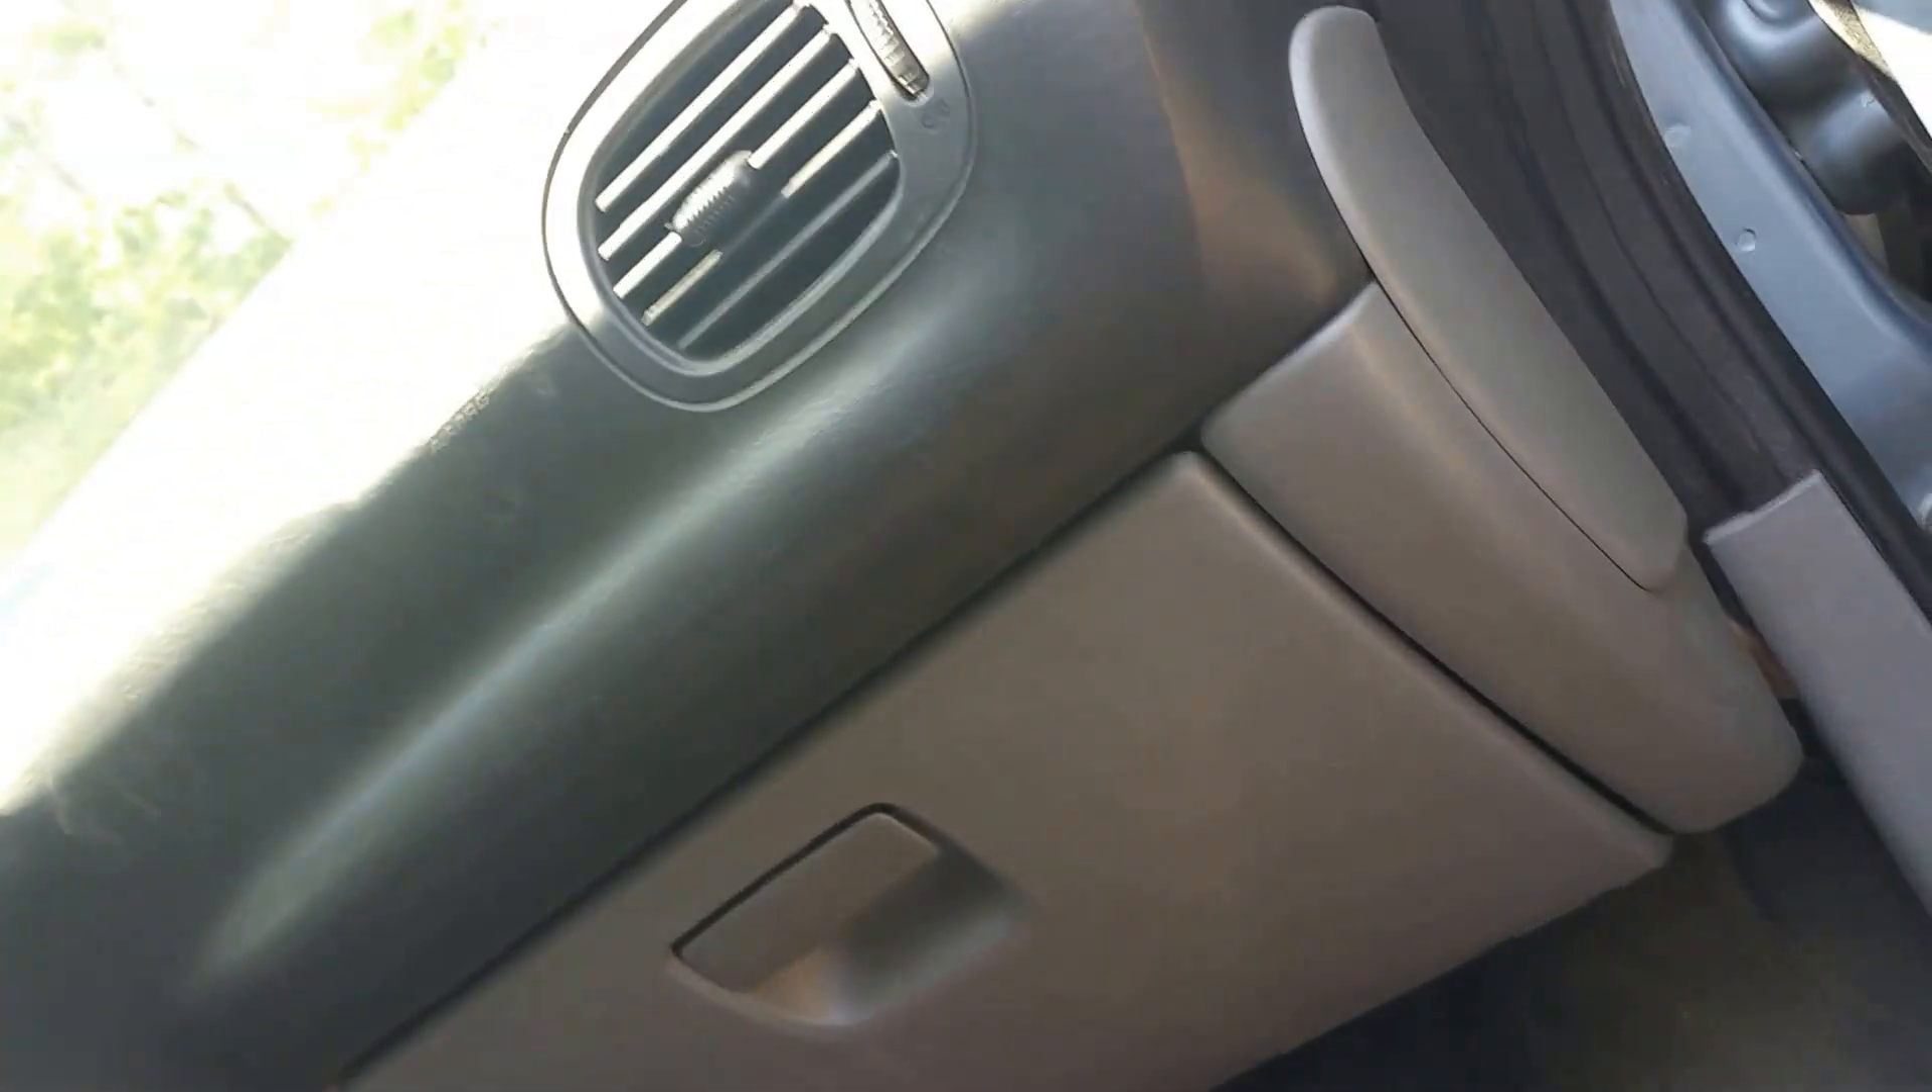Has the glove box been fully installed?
Yes.